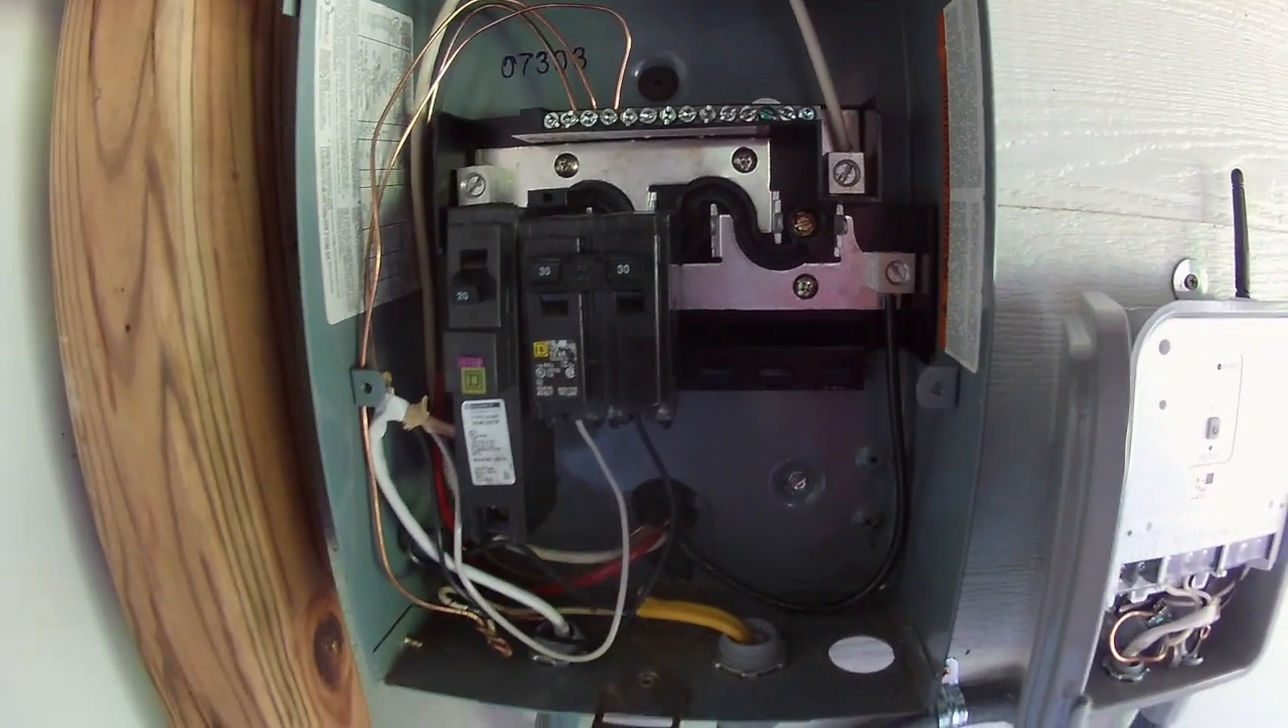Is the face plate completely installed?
No.